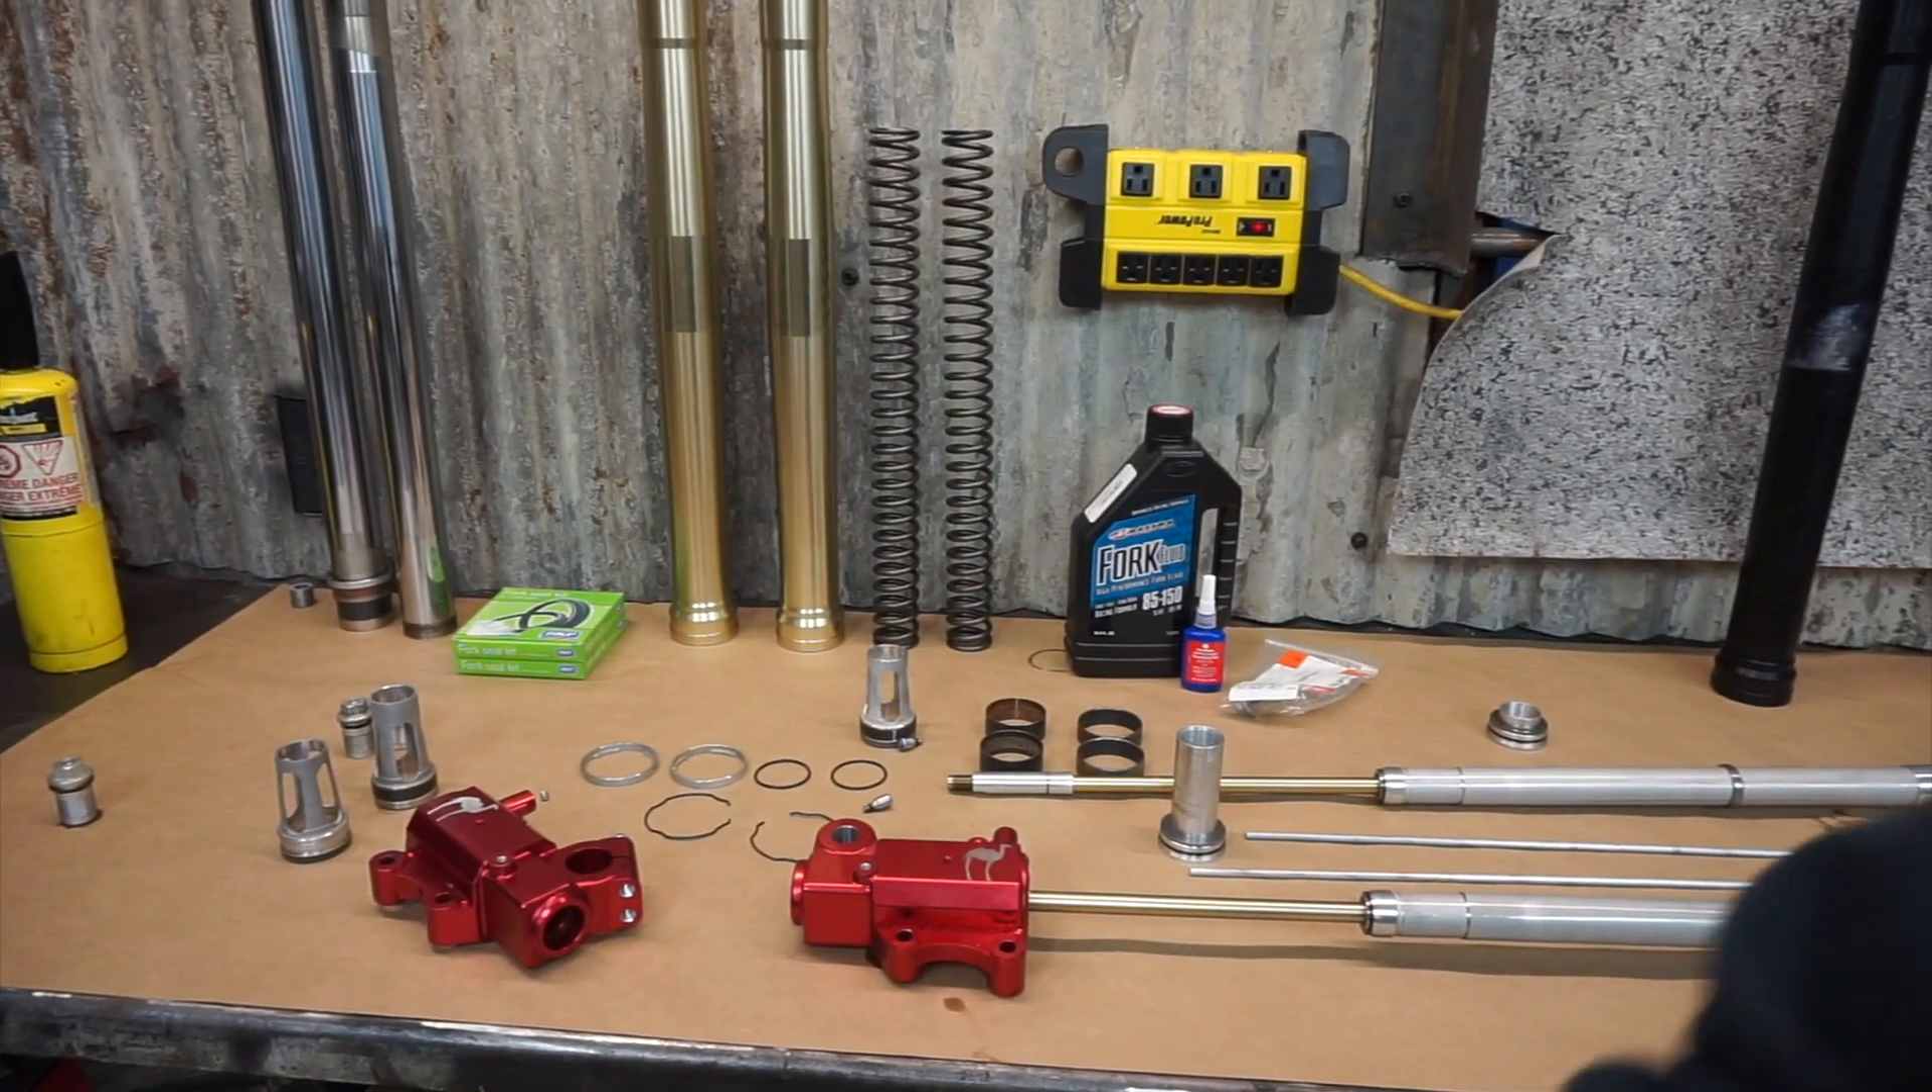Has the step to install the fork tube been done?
No.